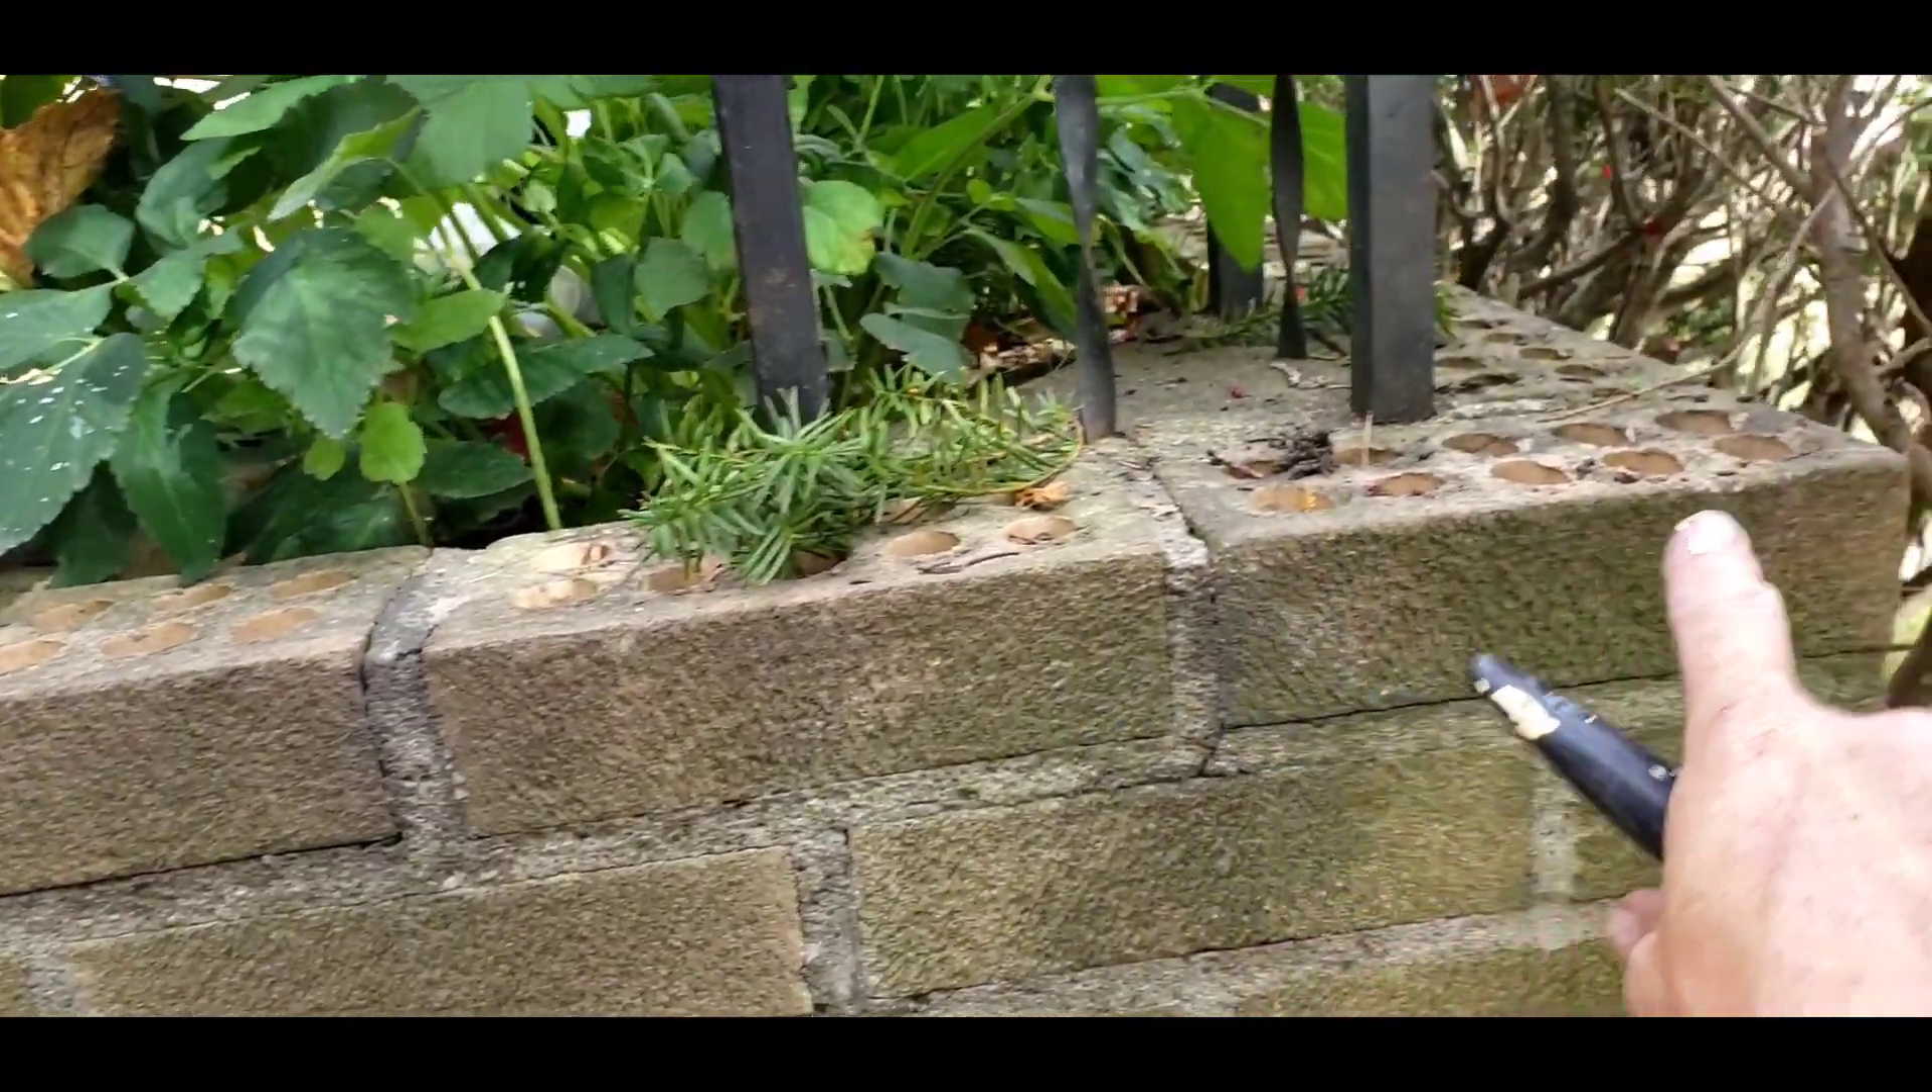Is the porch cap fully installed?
No.